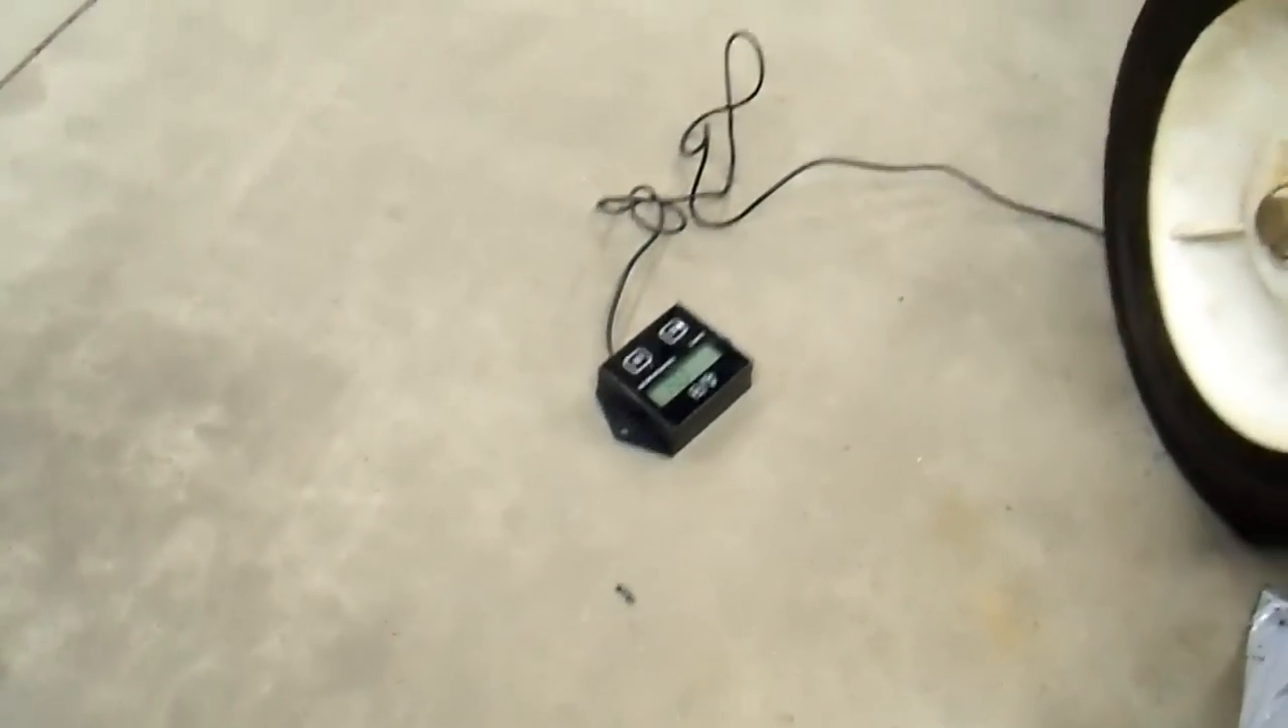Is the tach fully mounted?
No.